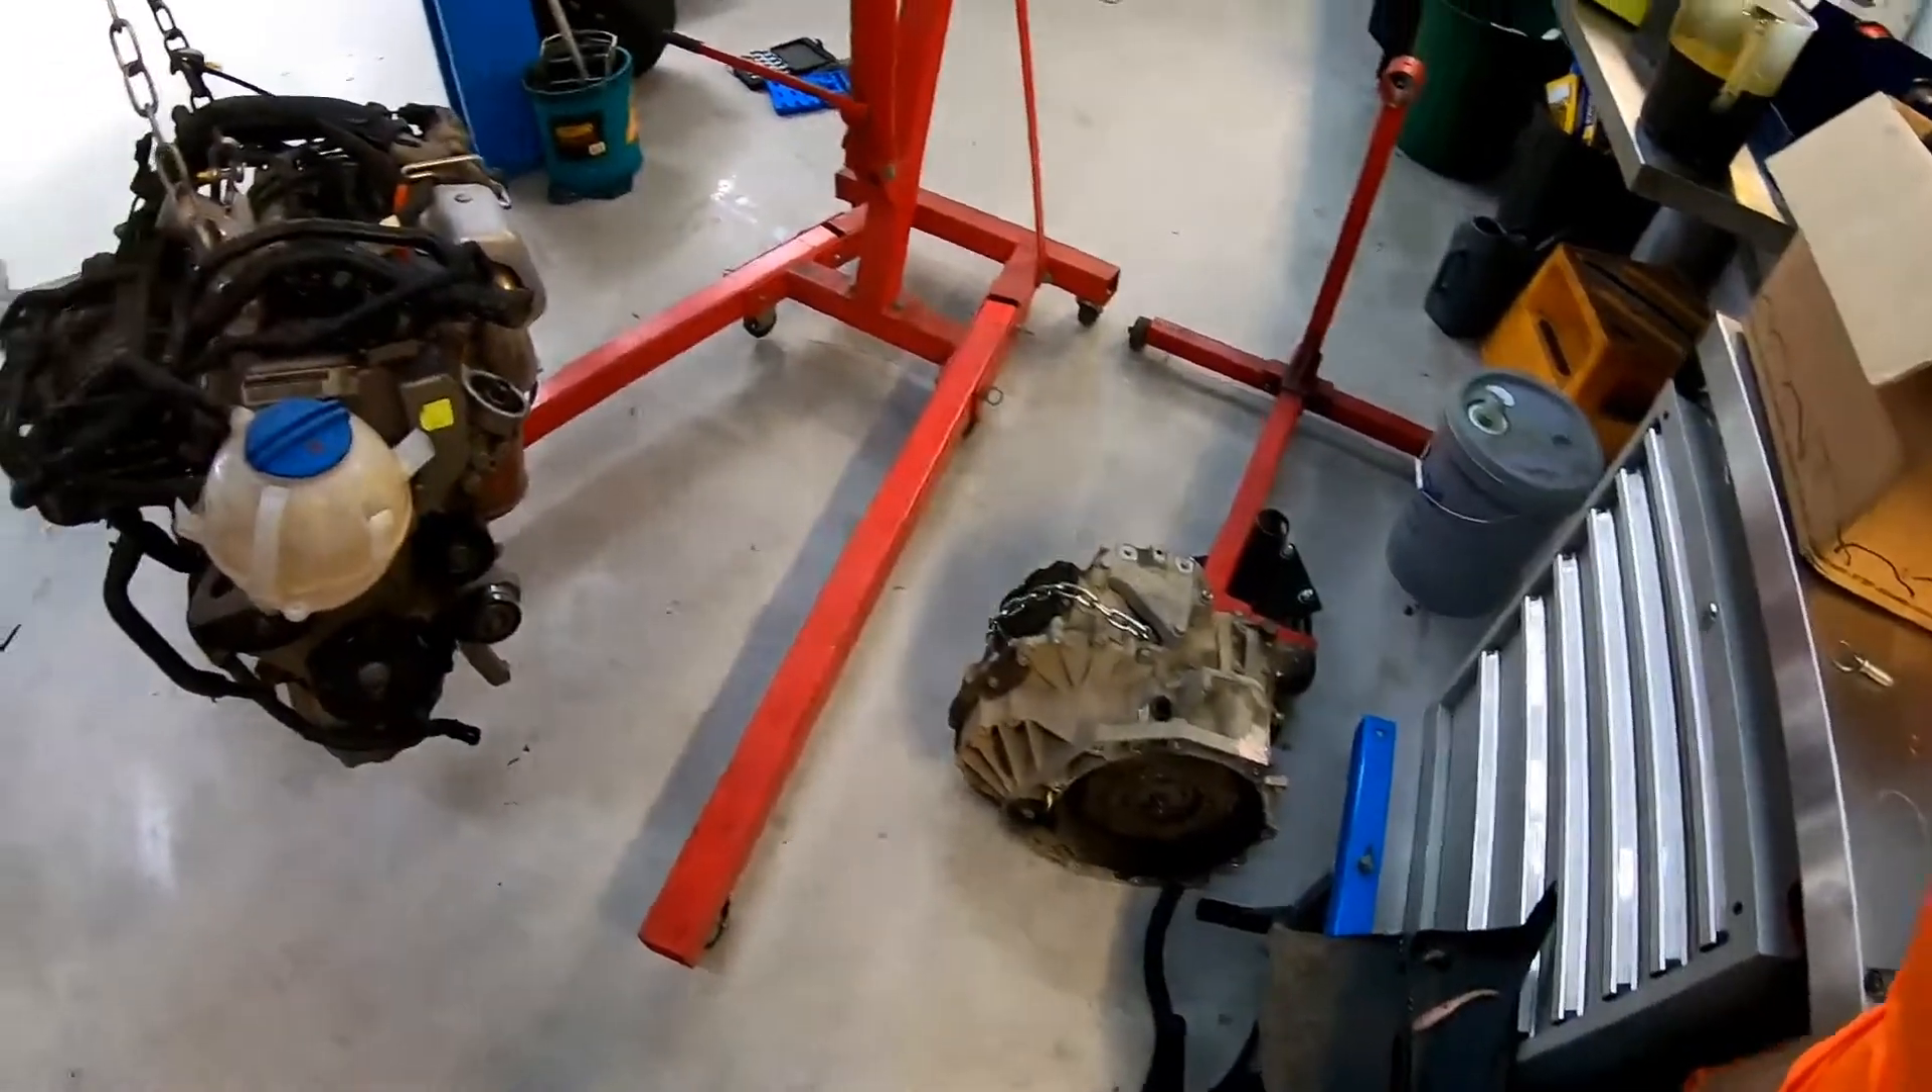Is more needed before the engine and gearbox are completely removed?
No.